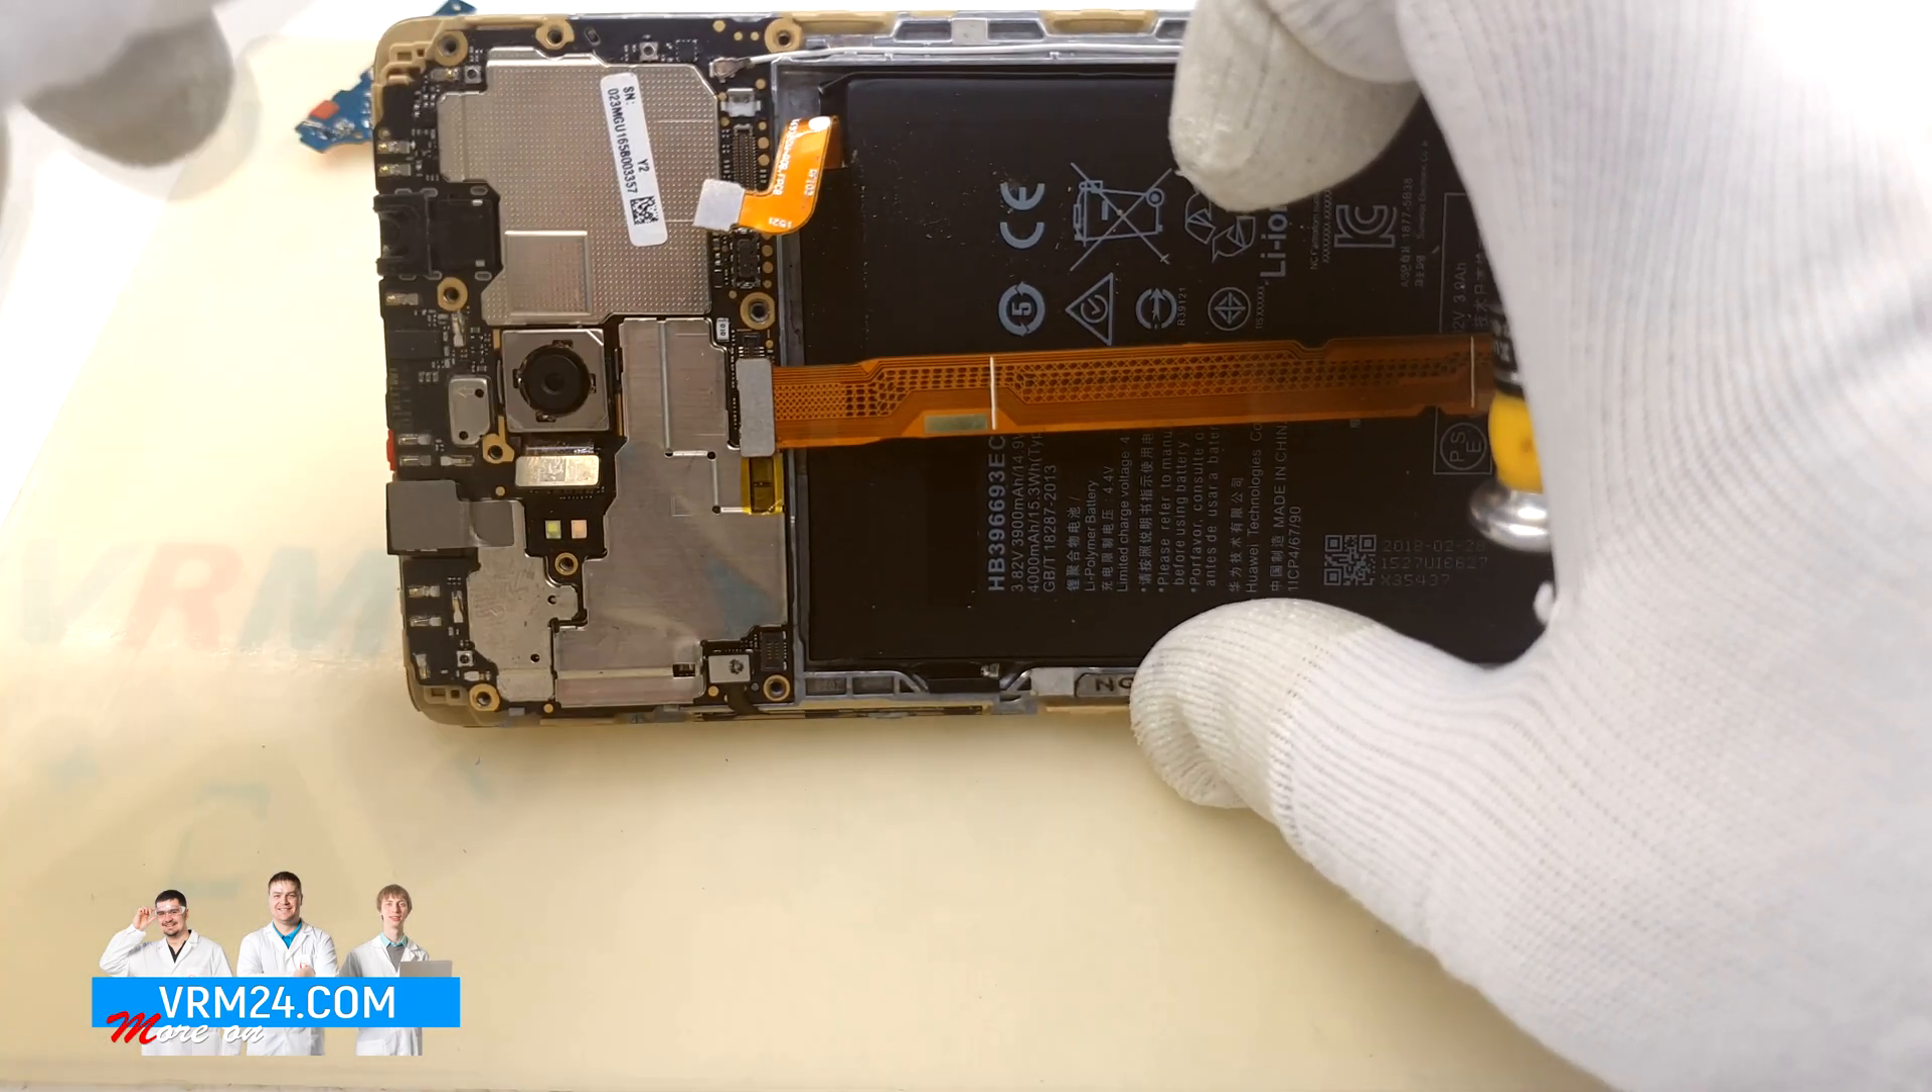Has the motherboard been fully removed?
No.